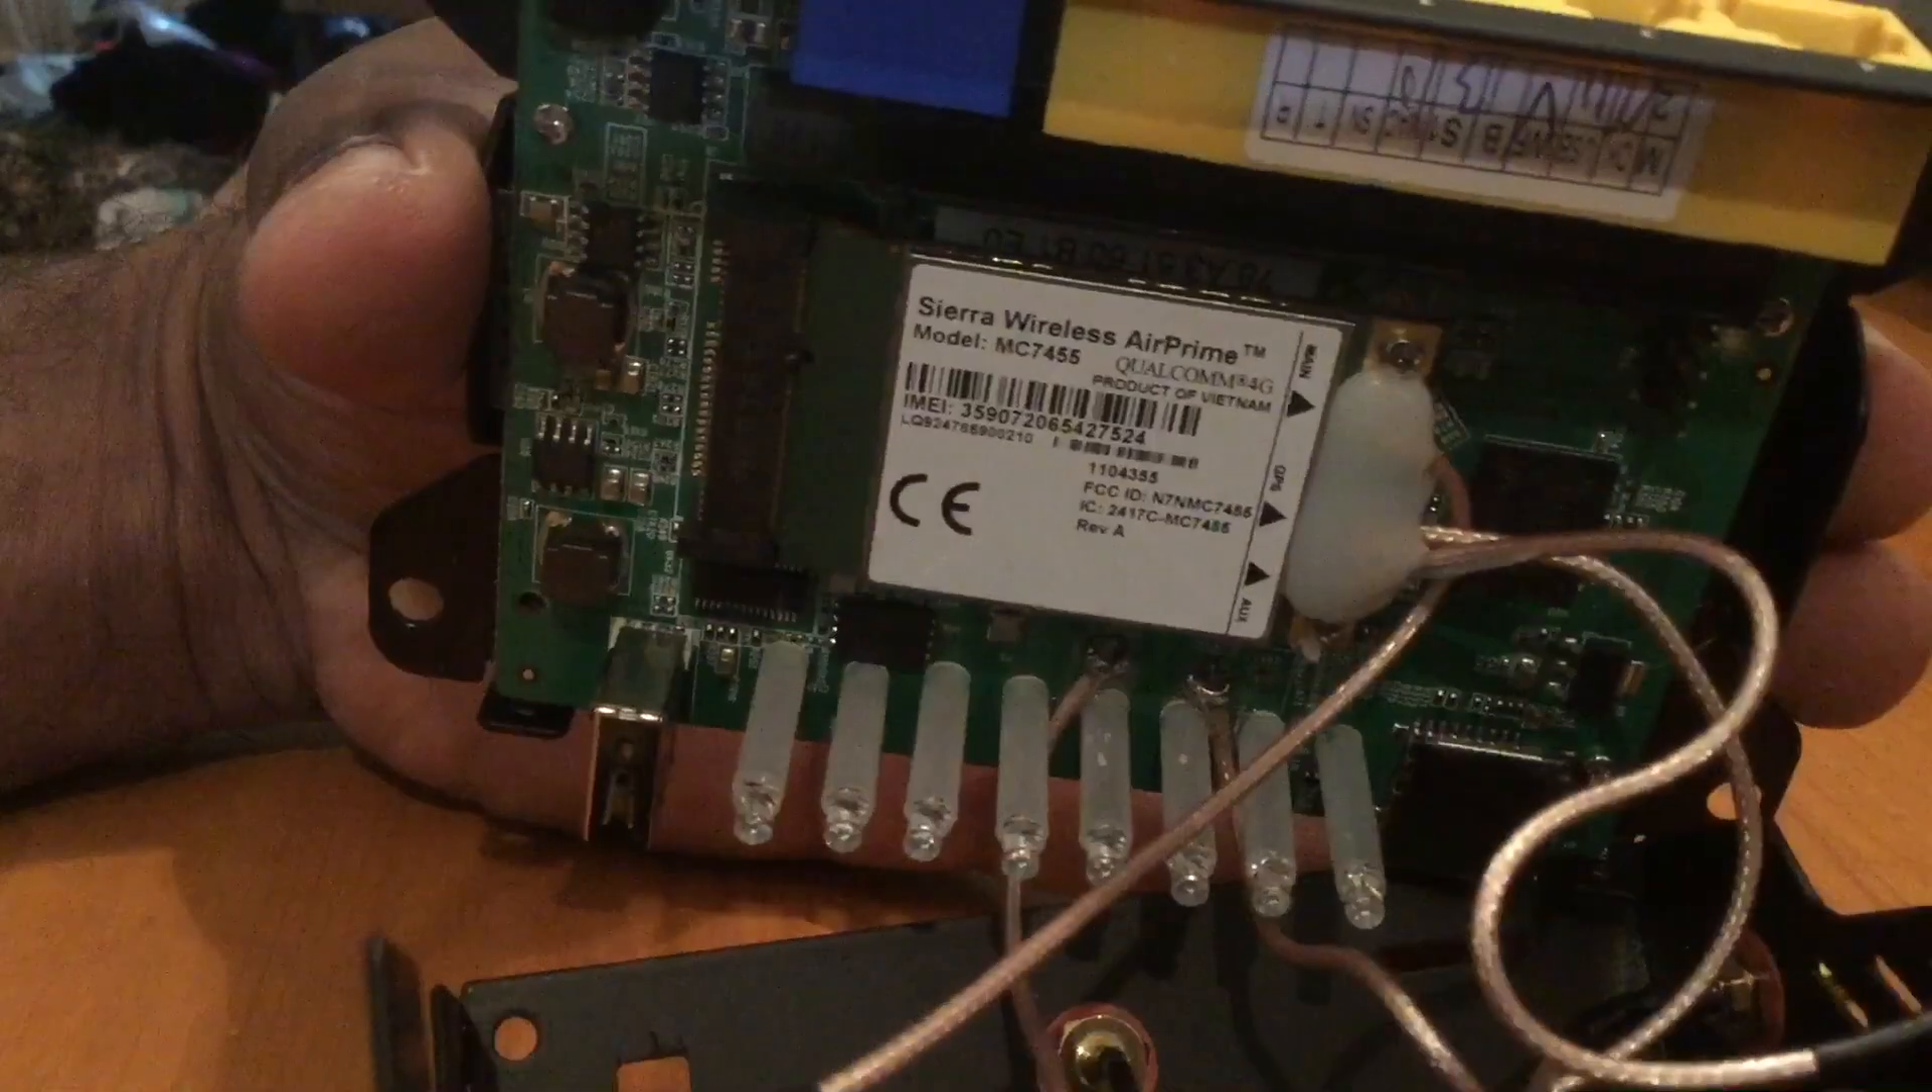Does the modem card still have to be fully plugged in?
No.